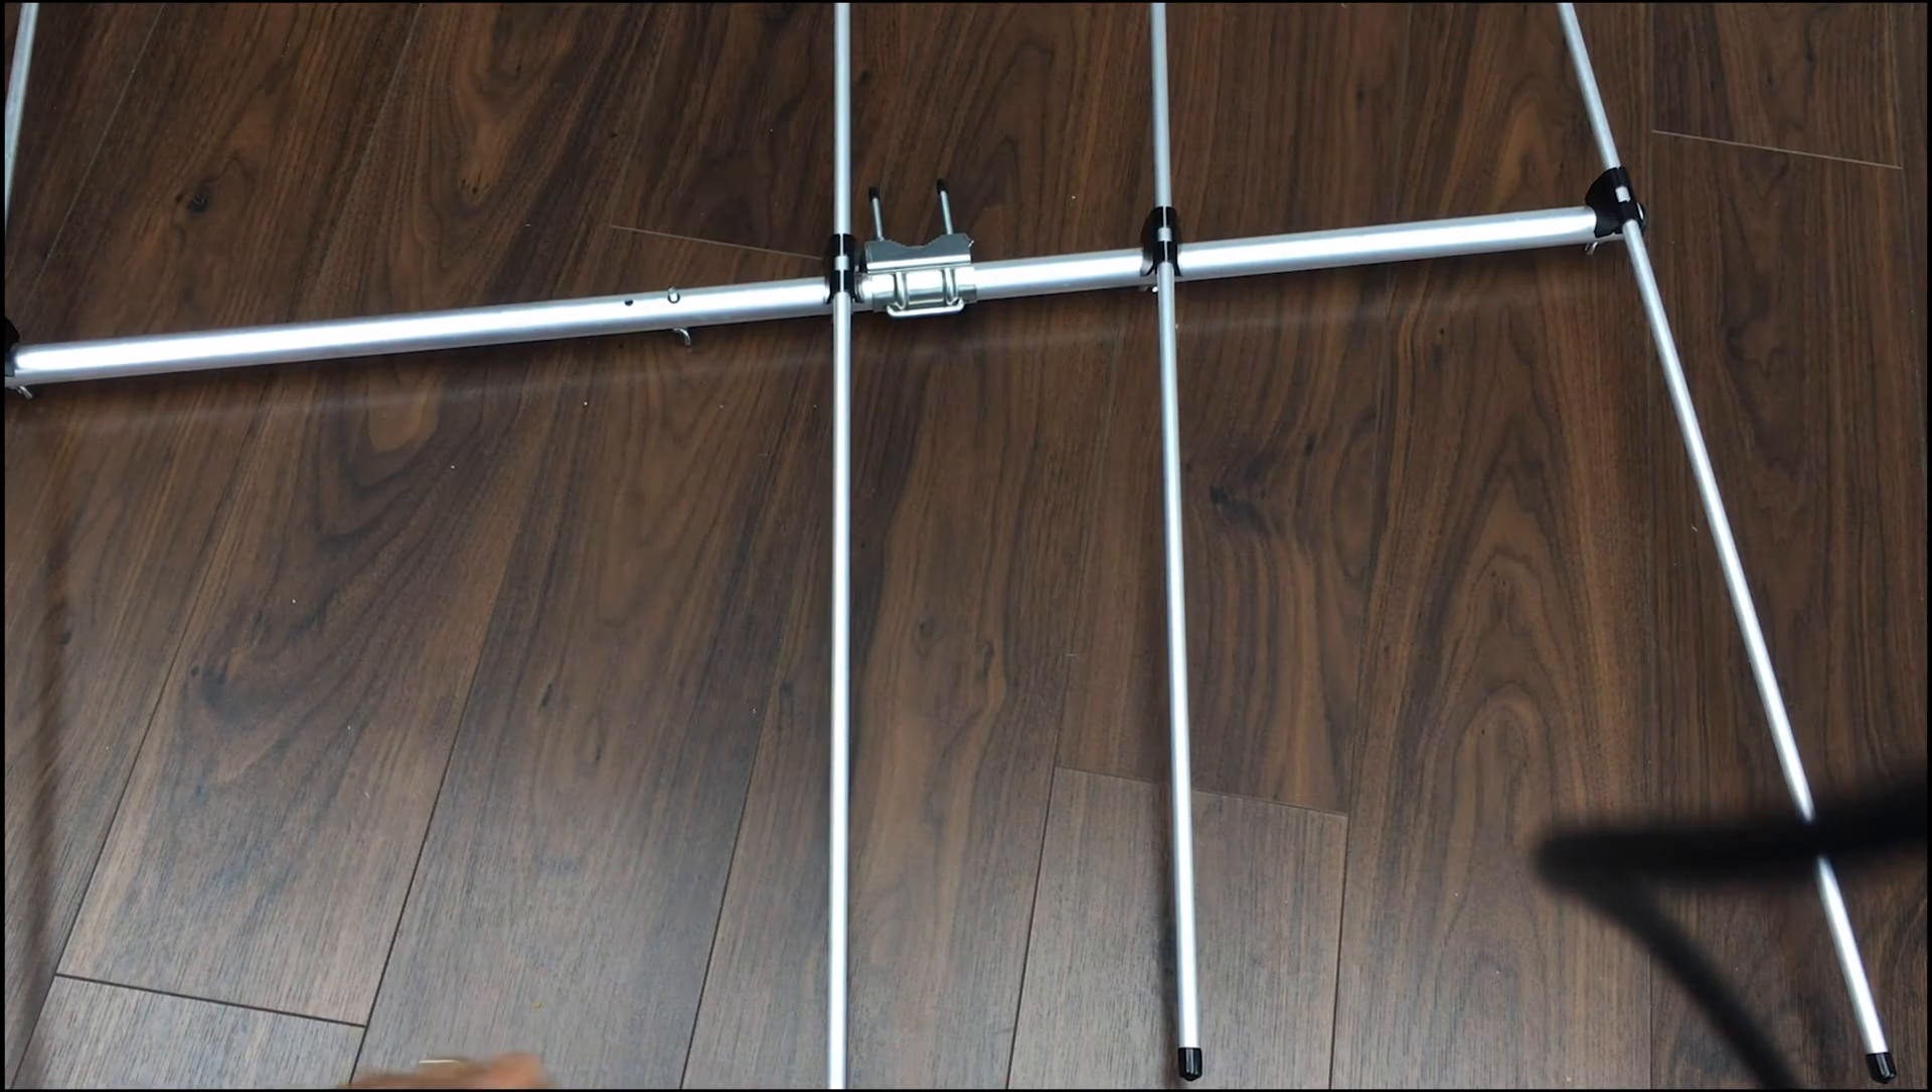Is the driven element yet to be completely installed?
Yes.